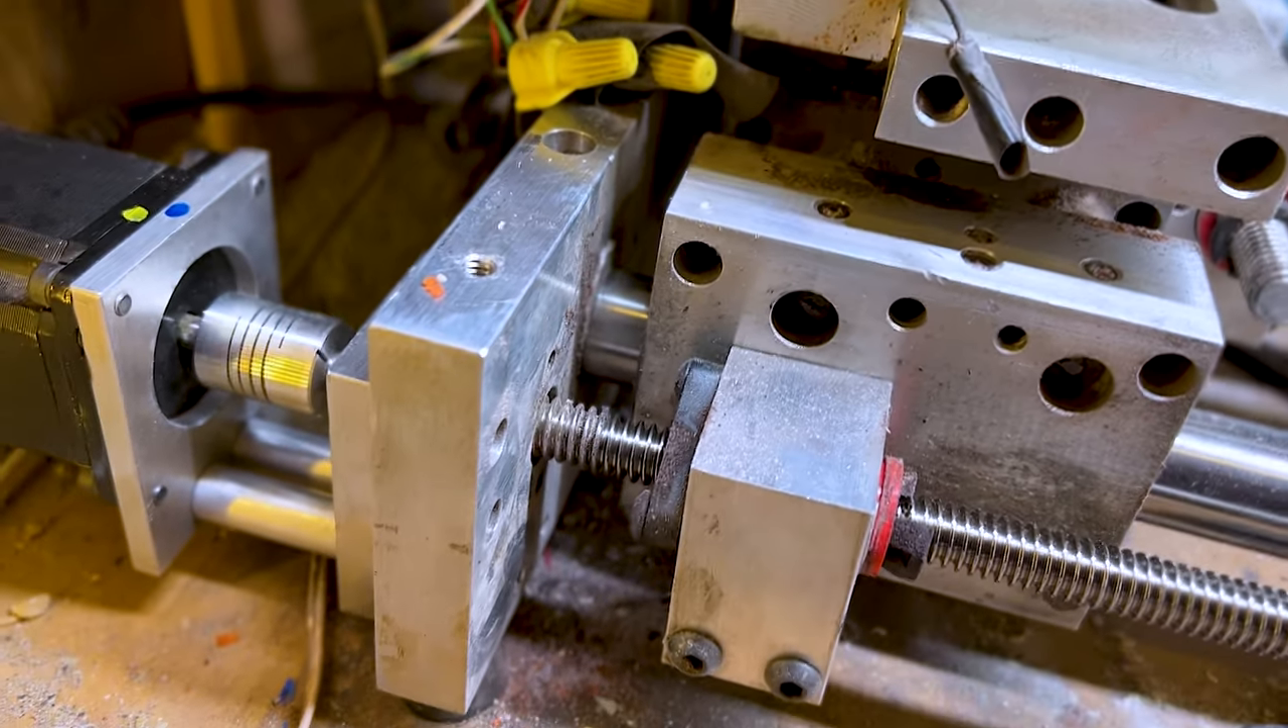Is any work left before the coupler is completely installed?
No.